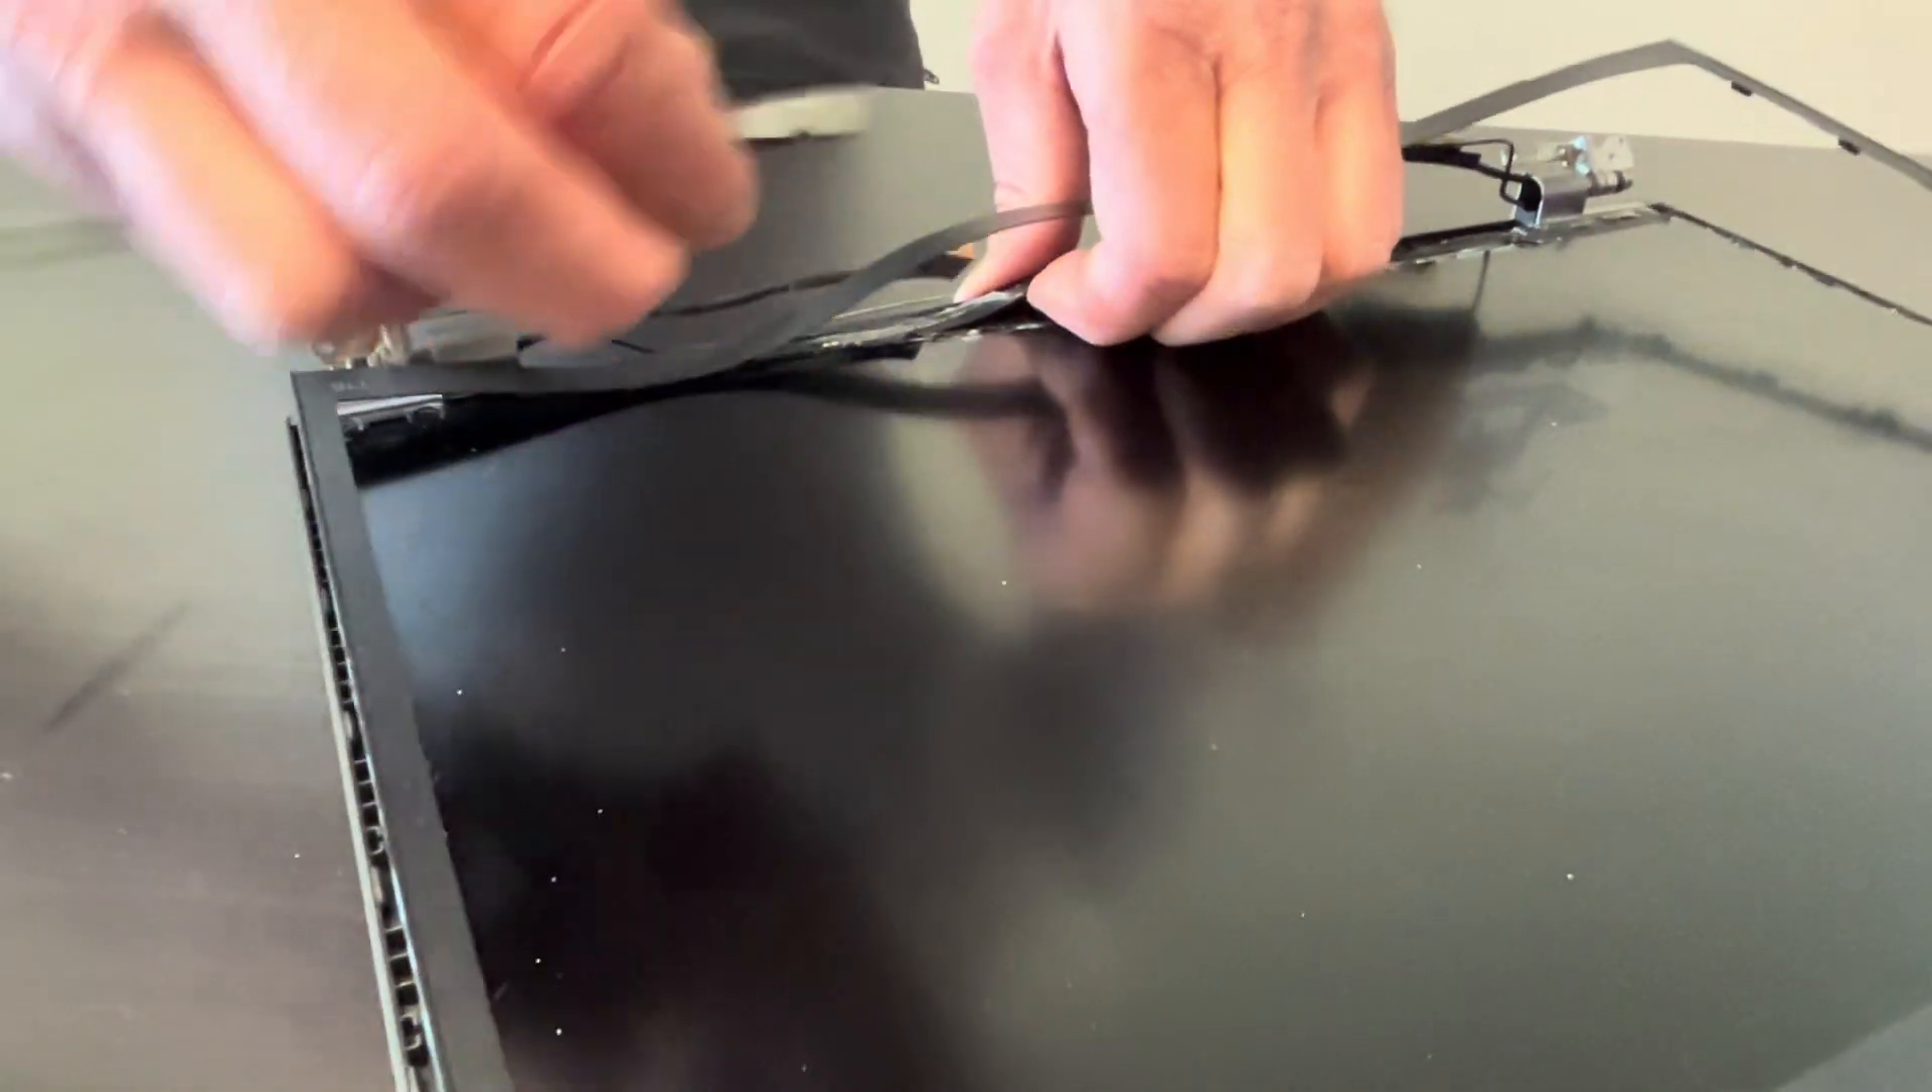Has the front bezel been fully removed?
No.